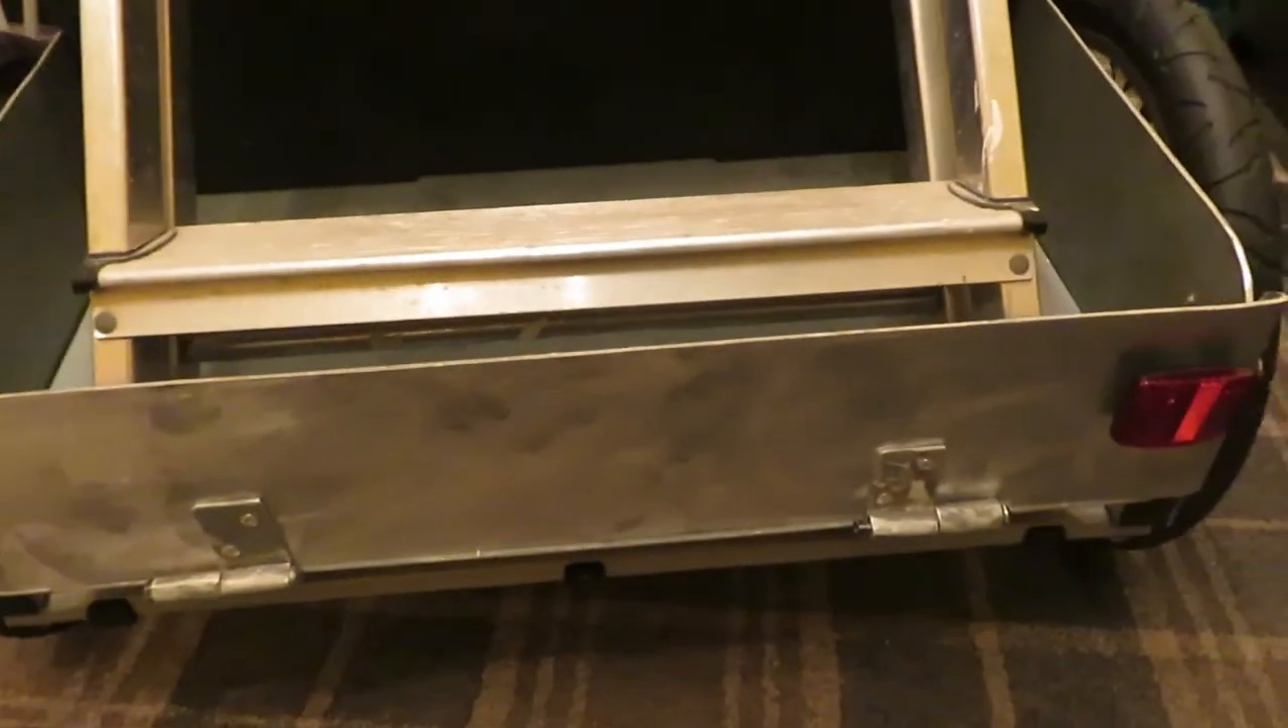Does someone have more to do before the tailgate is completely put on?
No.